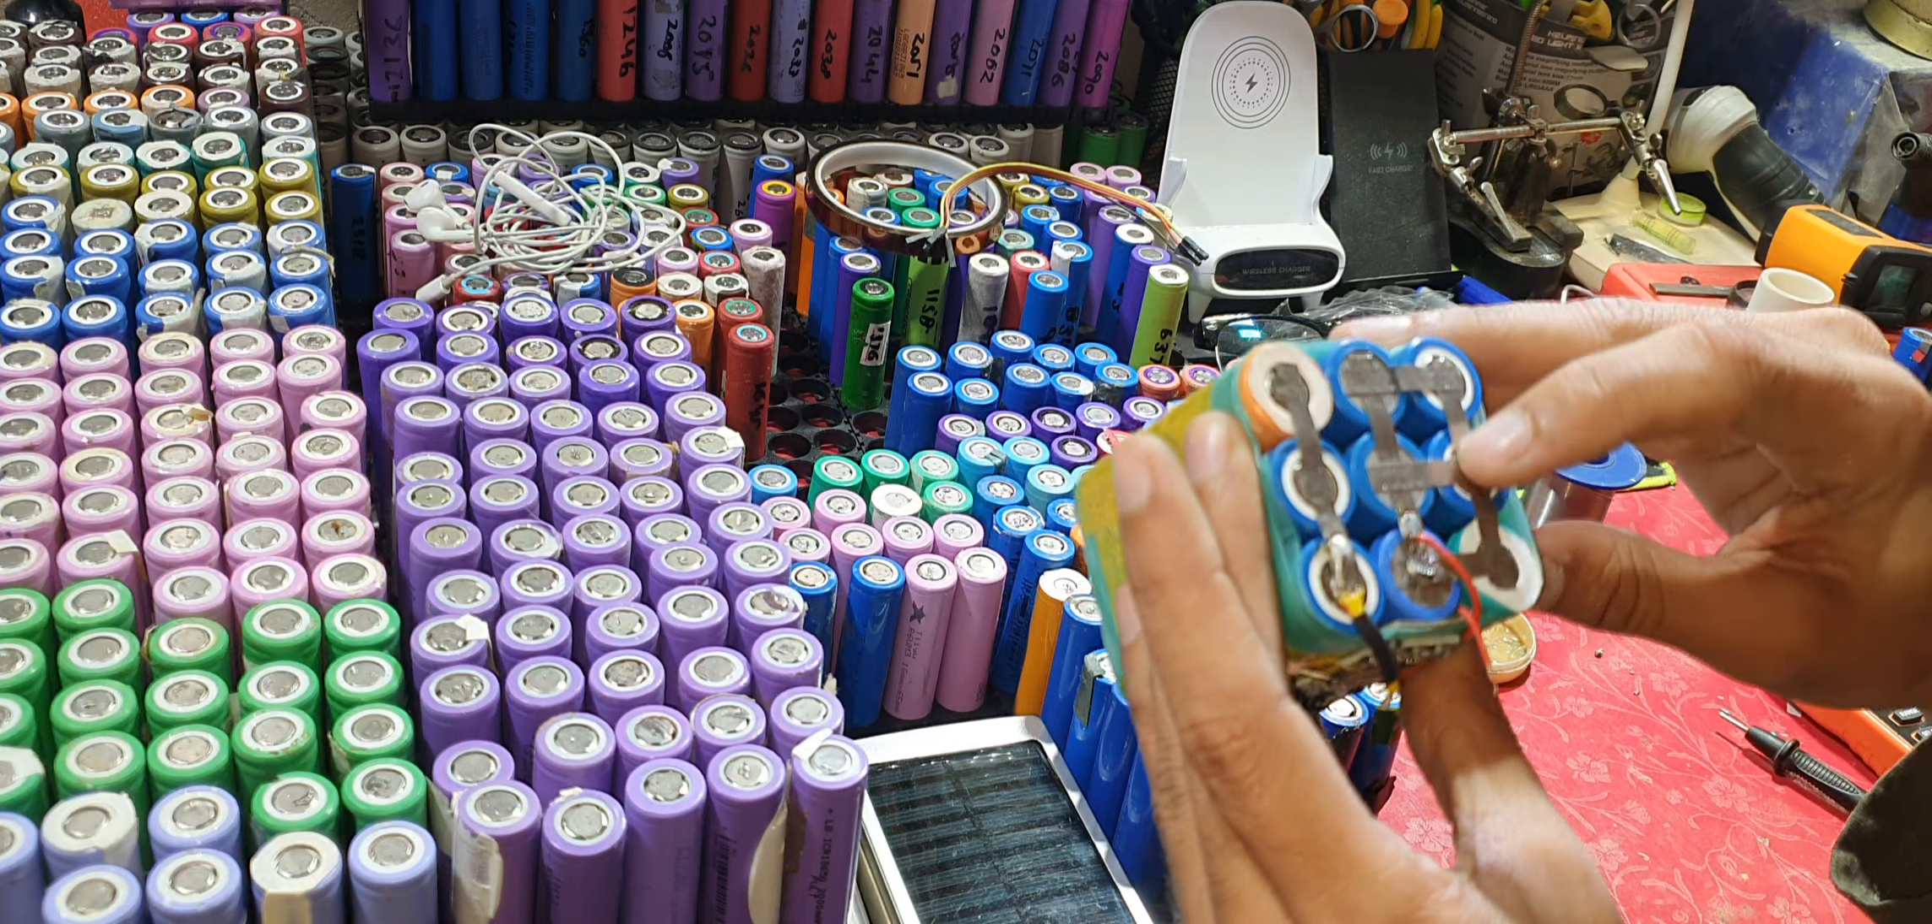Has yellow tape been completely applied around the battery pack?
No.